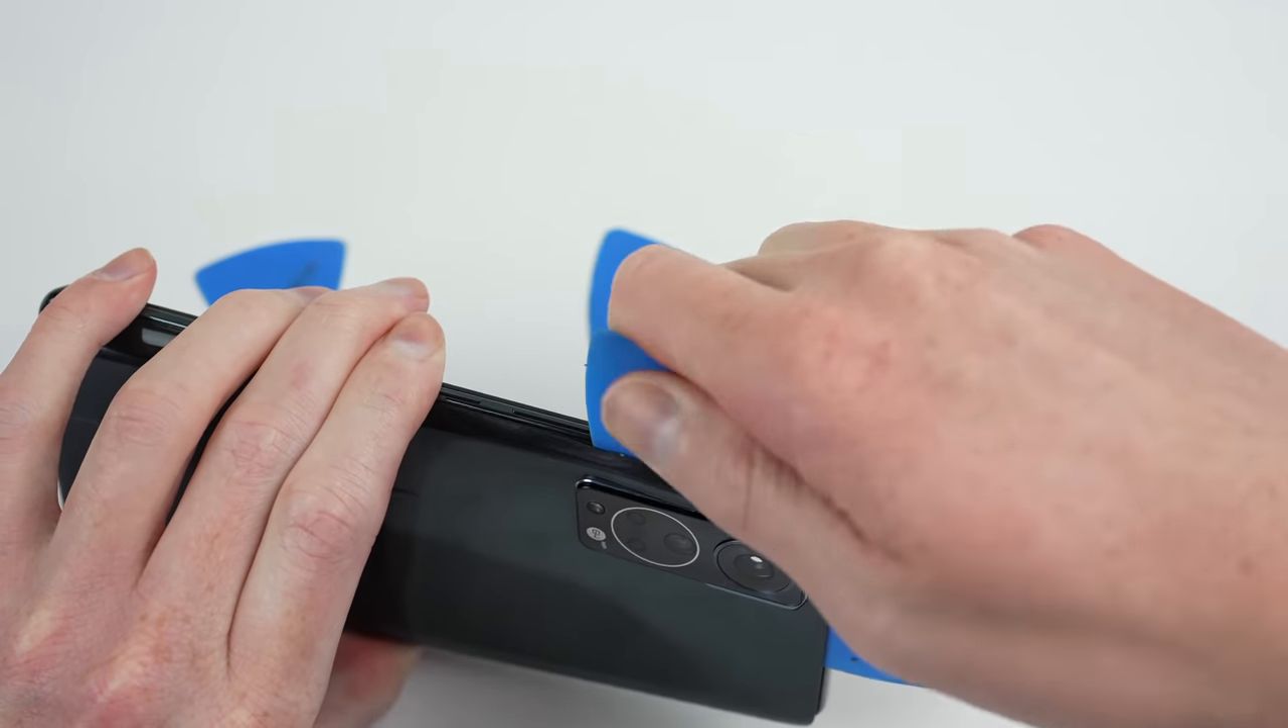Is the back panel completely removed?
No.